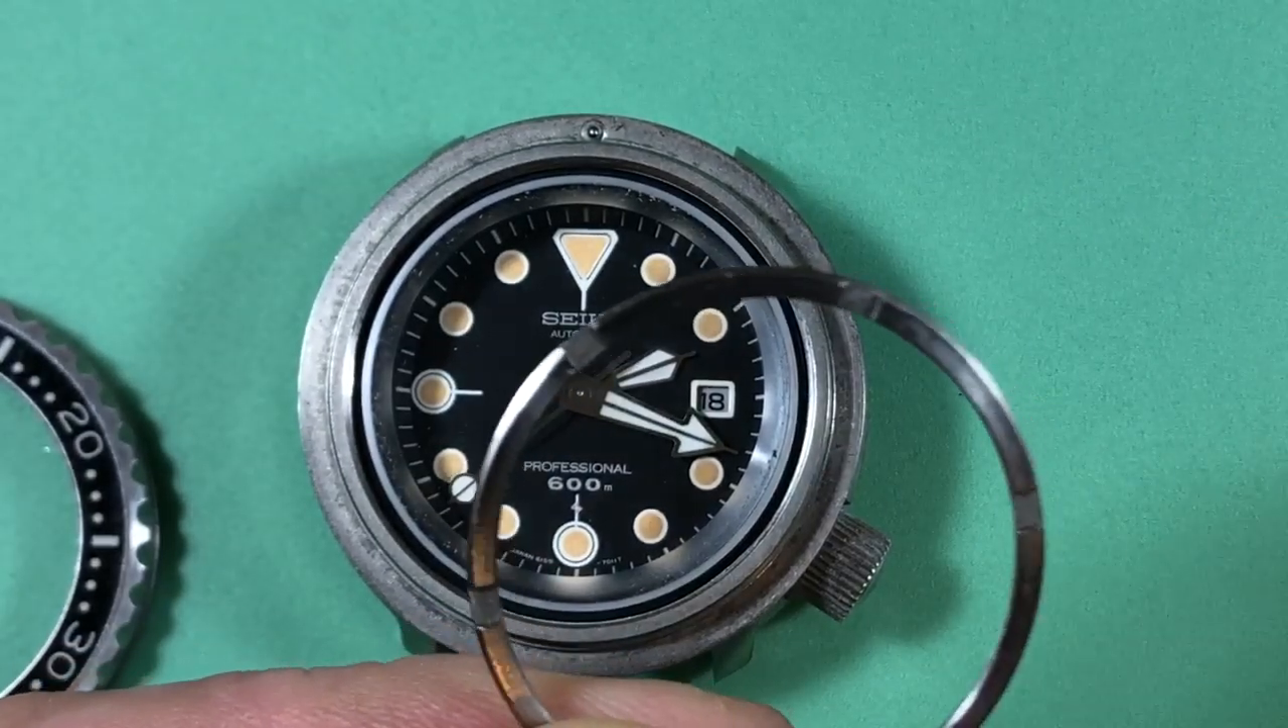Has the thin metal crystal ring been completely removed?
Yes.